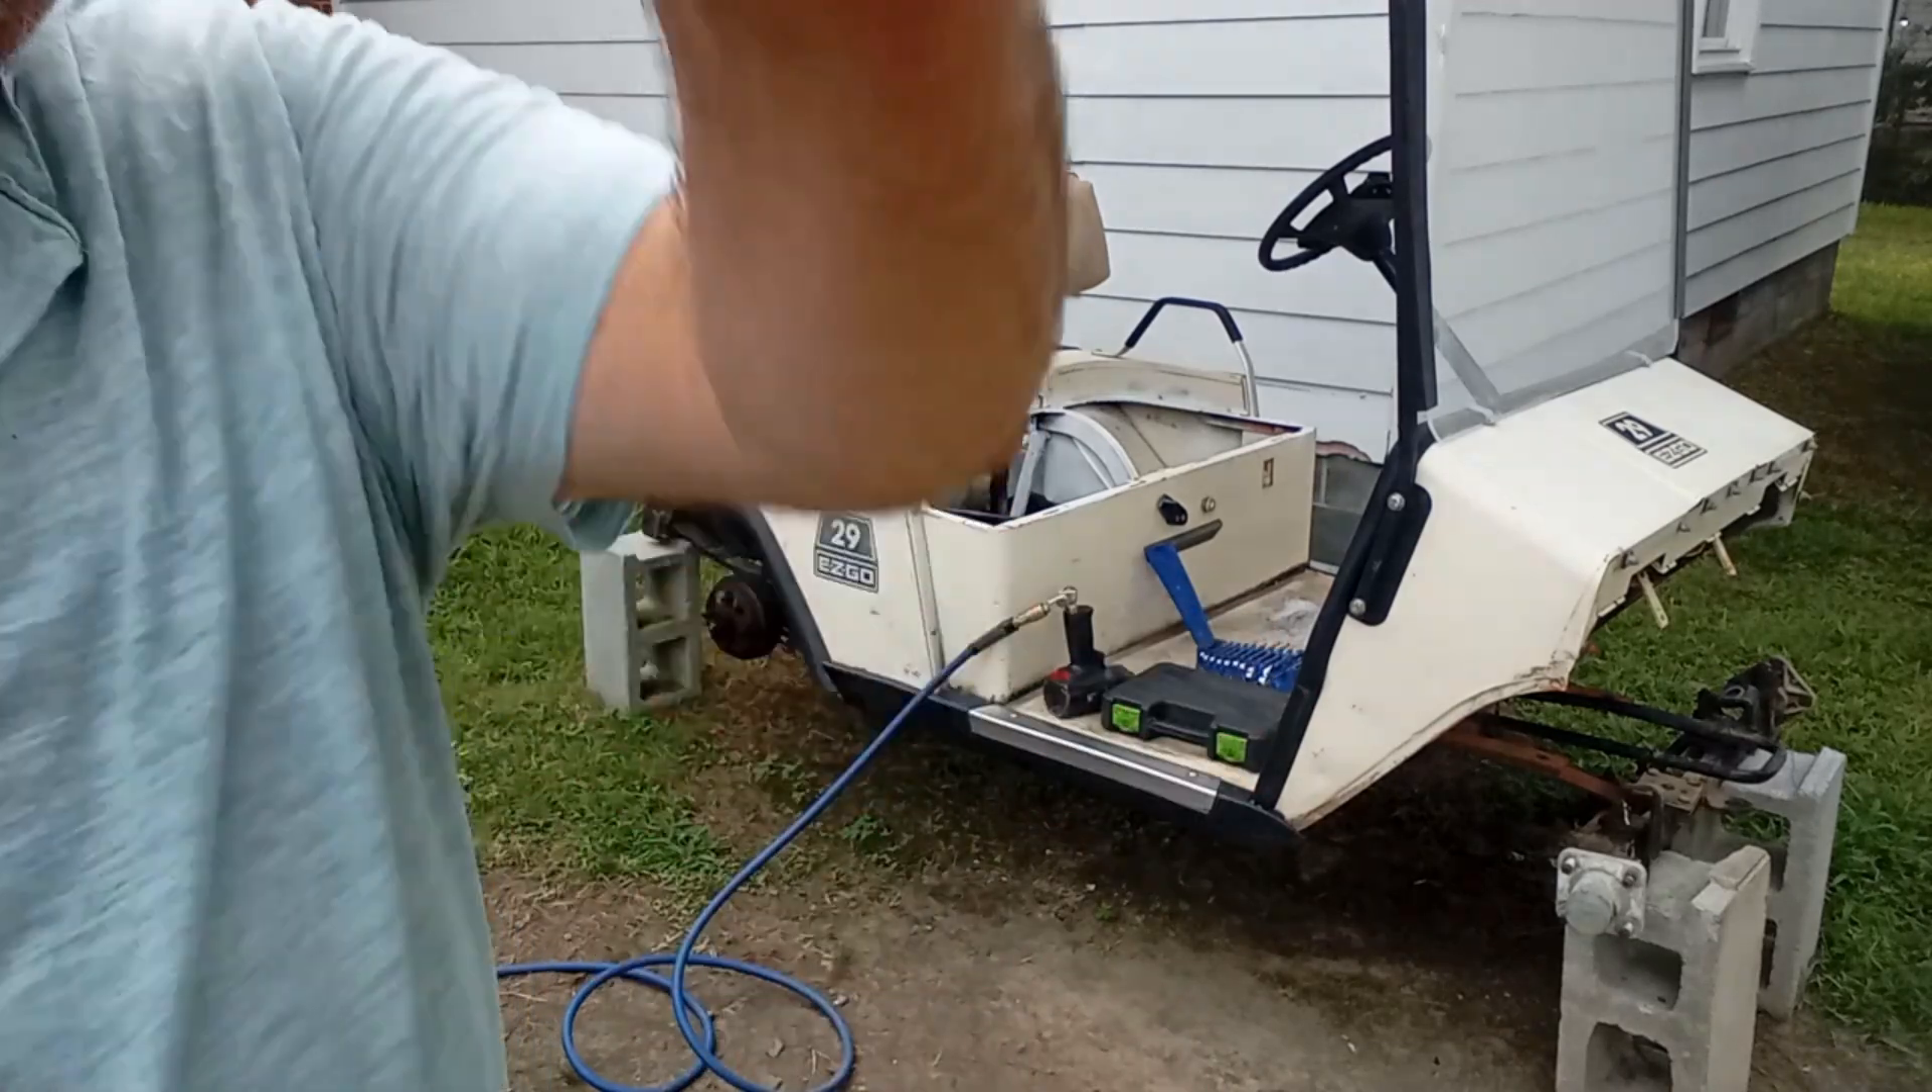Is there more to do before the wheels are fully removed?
No.